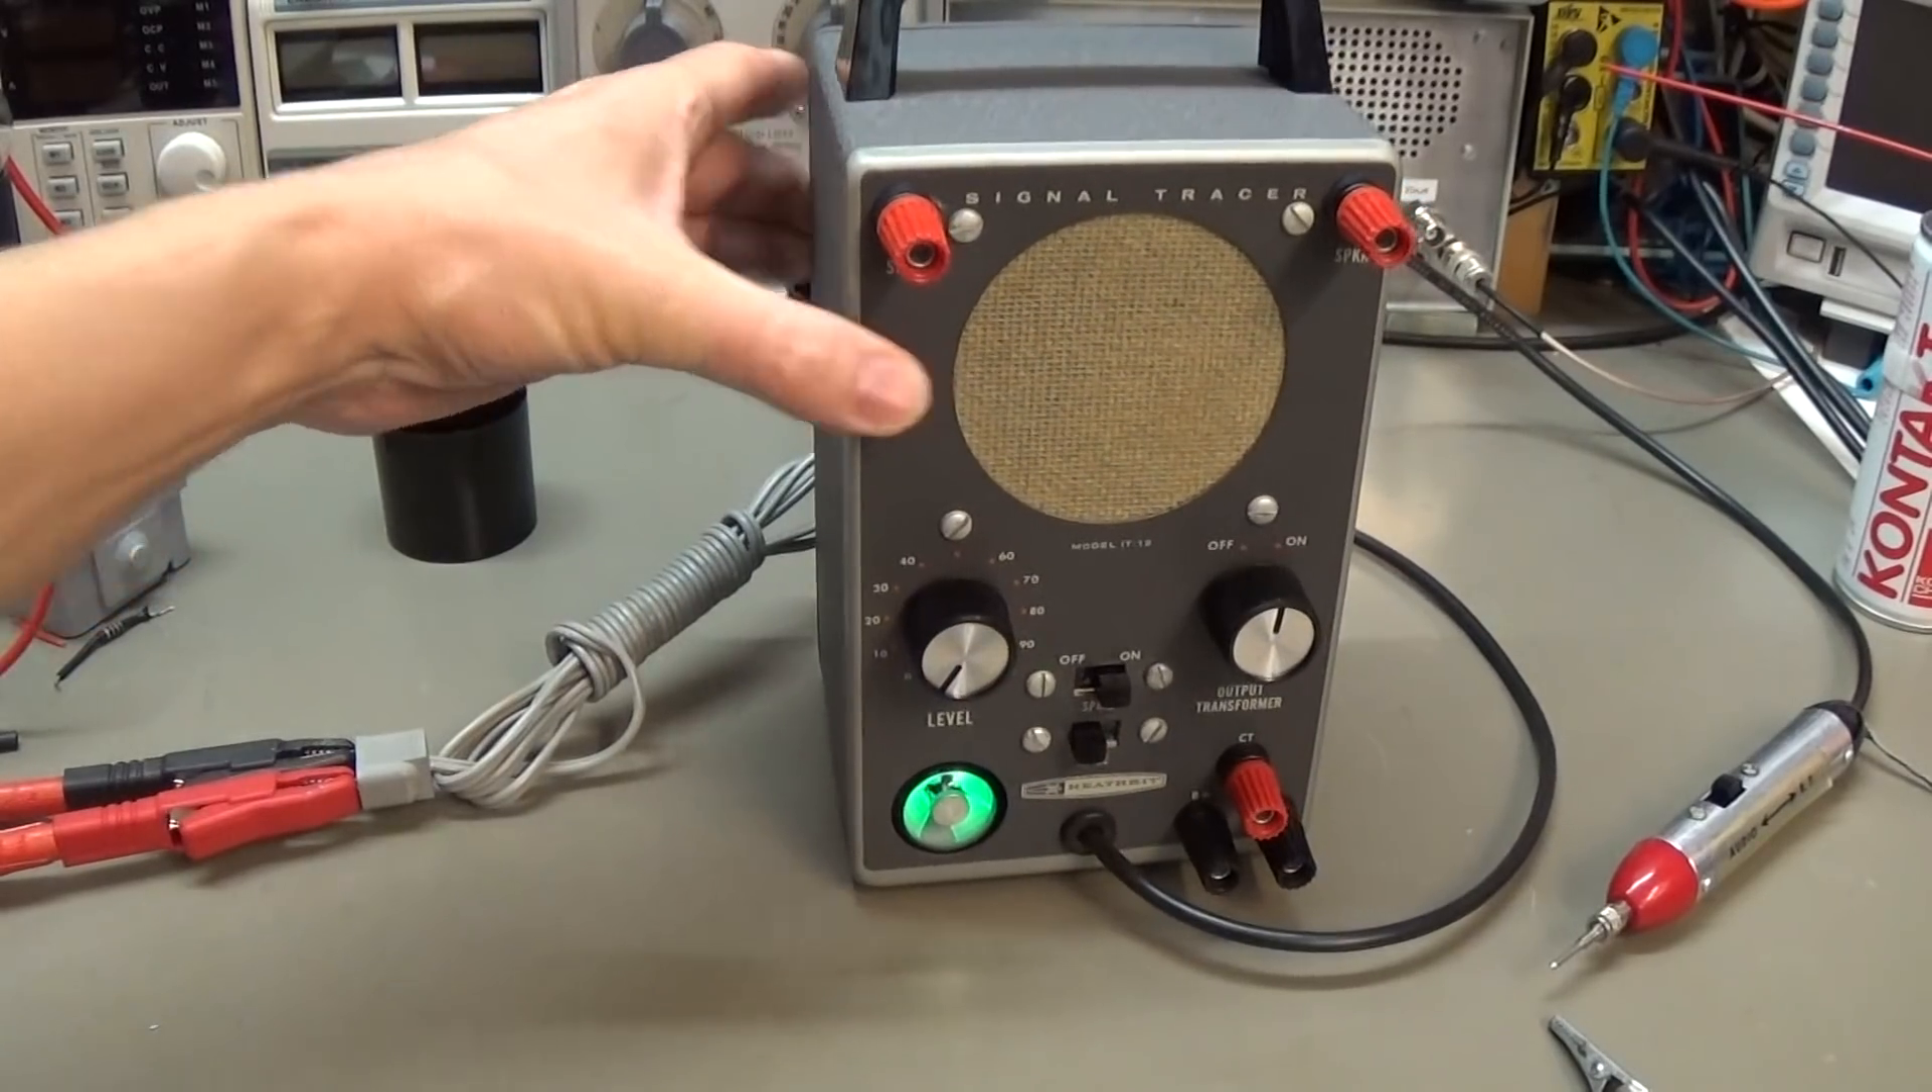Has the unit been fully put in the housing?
Yes.